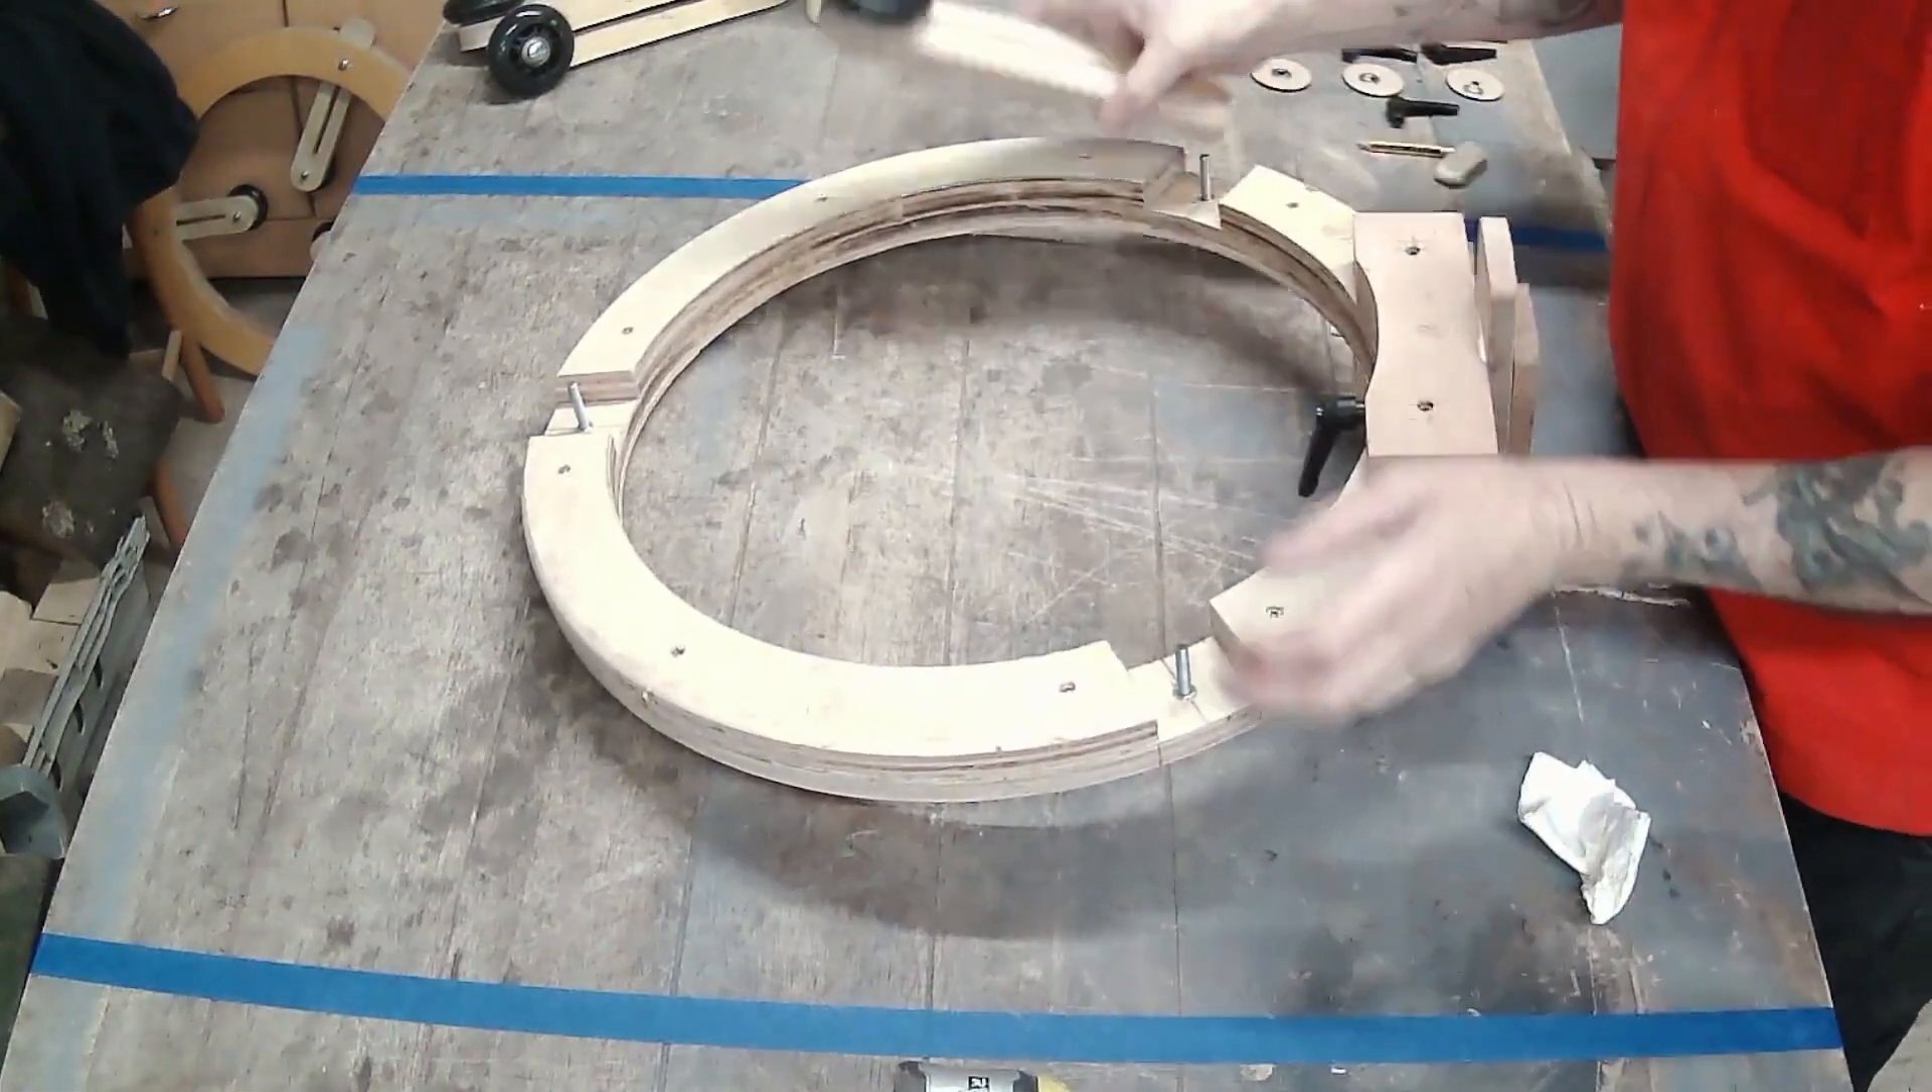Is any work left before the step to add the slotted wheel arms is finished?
Yes.